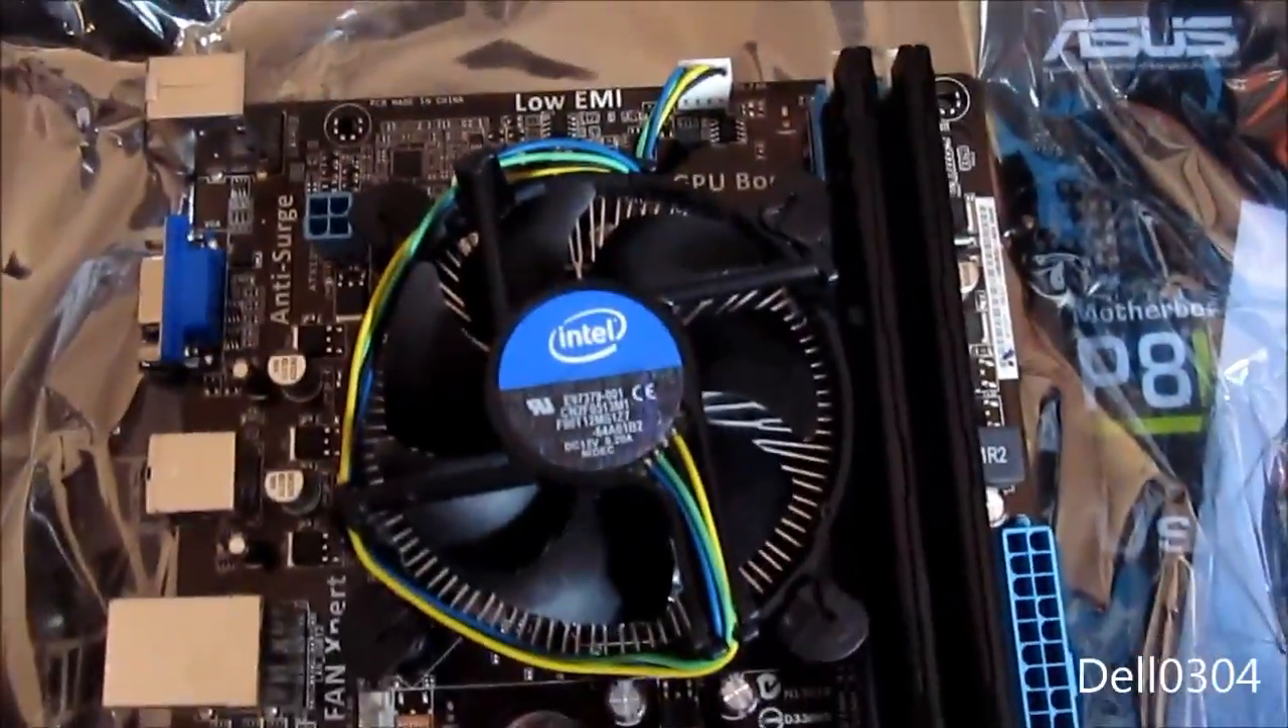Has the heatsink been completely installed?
Yes.